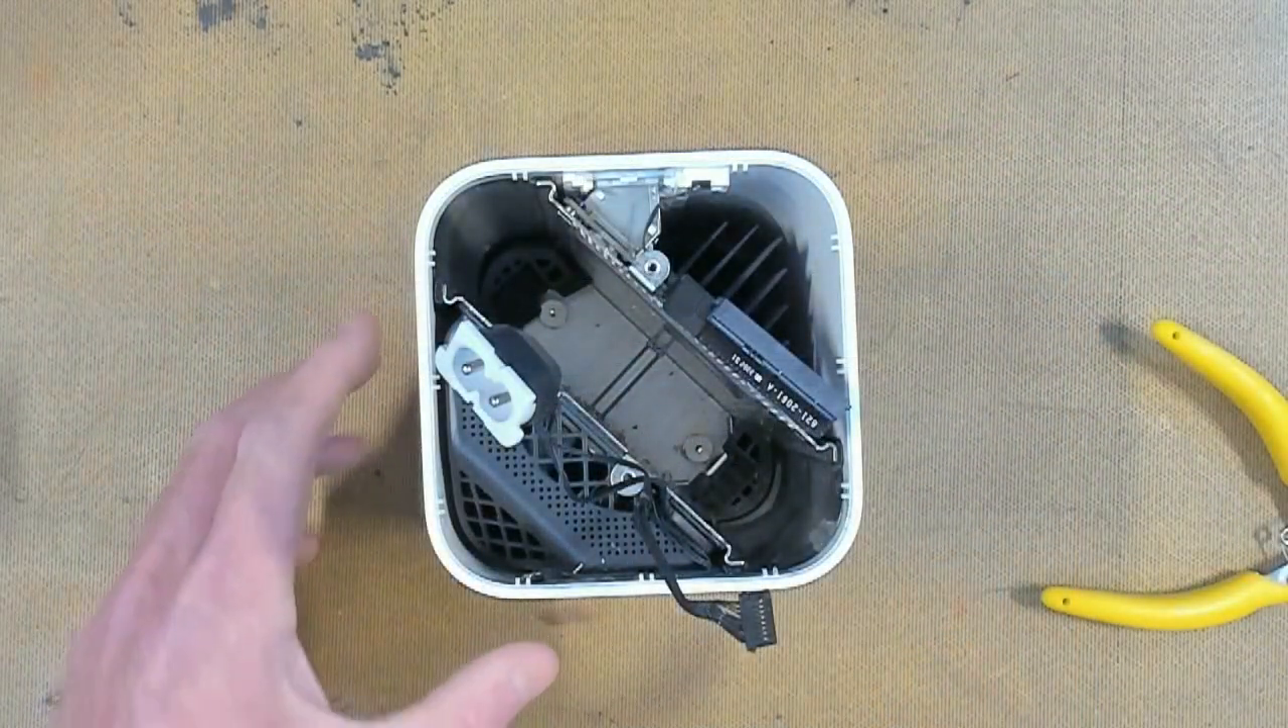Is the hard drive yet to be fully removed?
No.